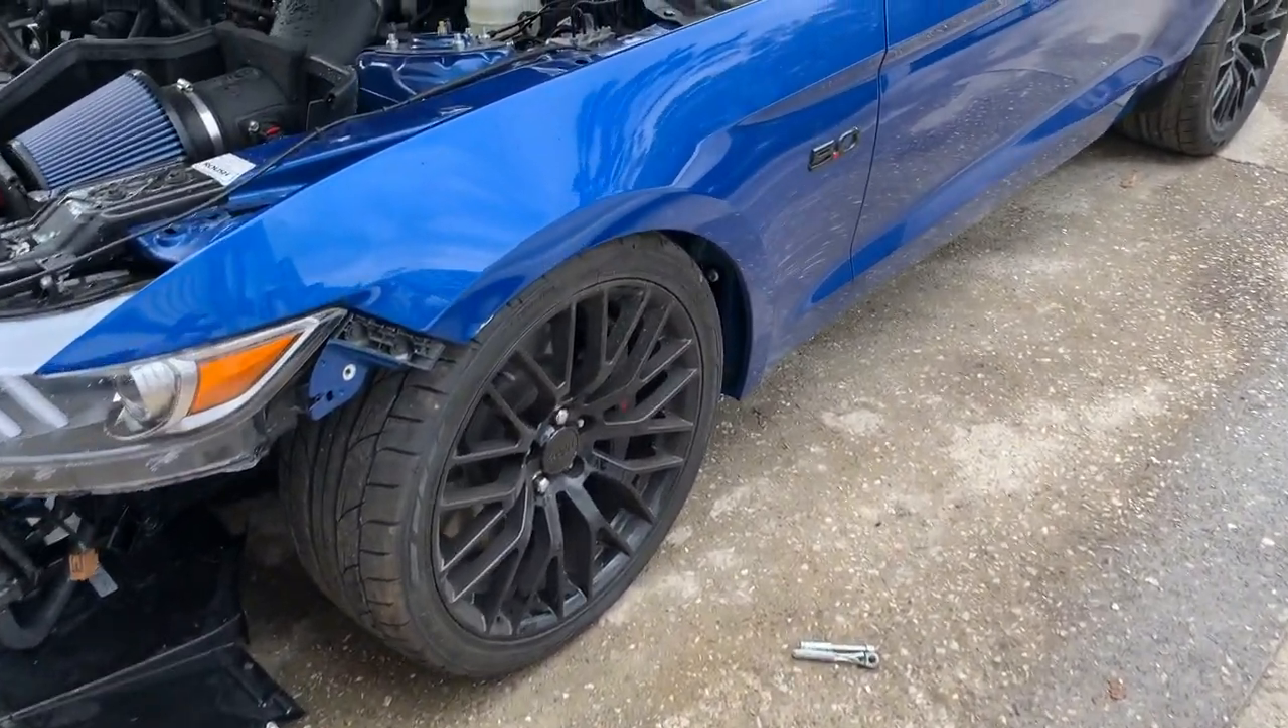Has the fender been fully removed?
No.